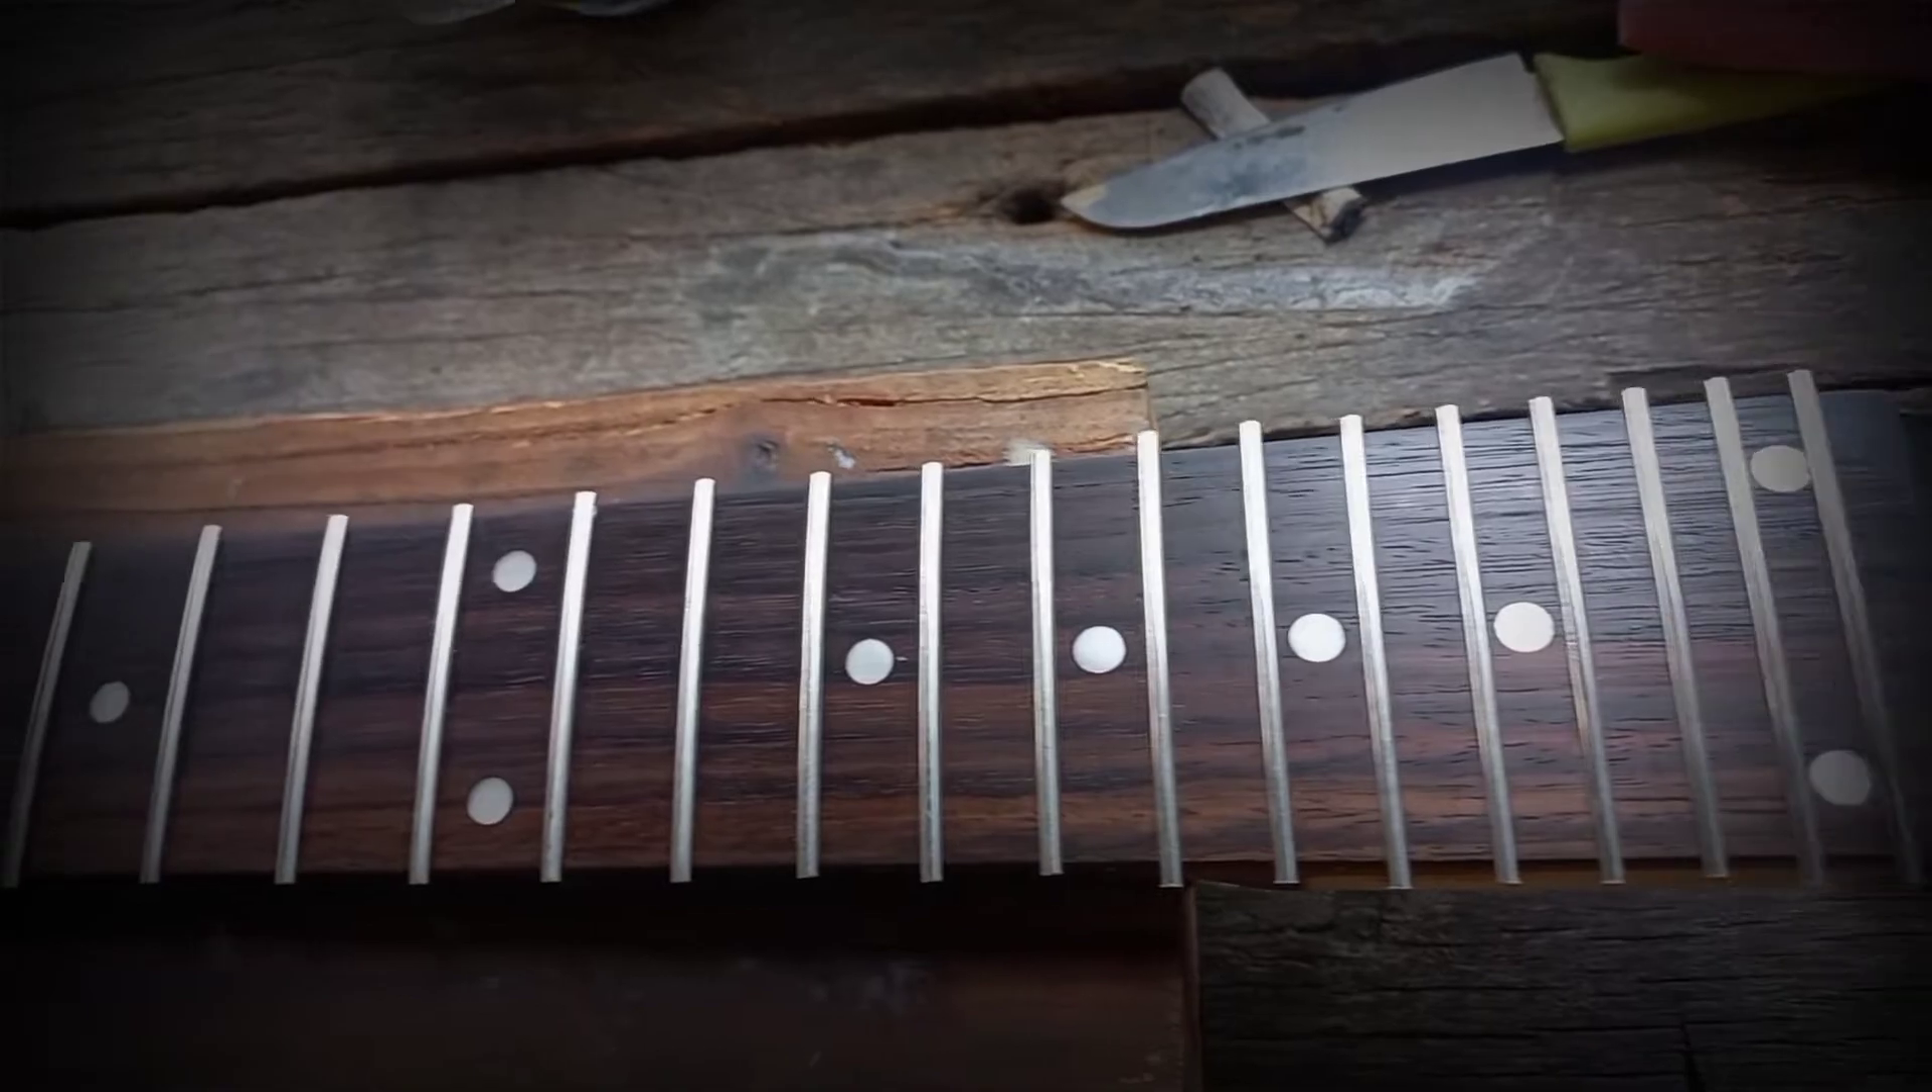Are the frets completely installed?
Yes.